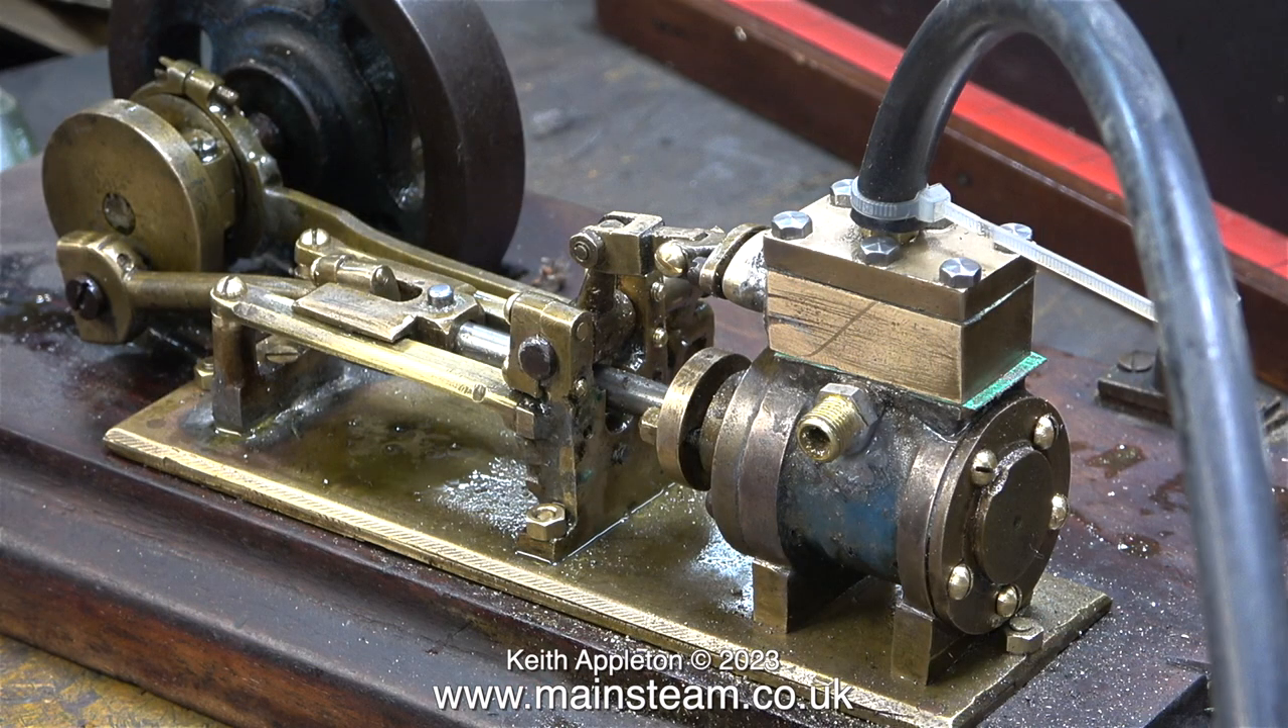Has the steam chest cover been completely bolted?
Yes.